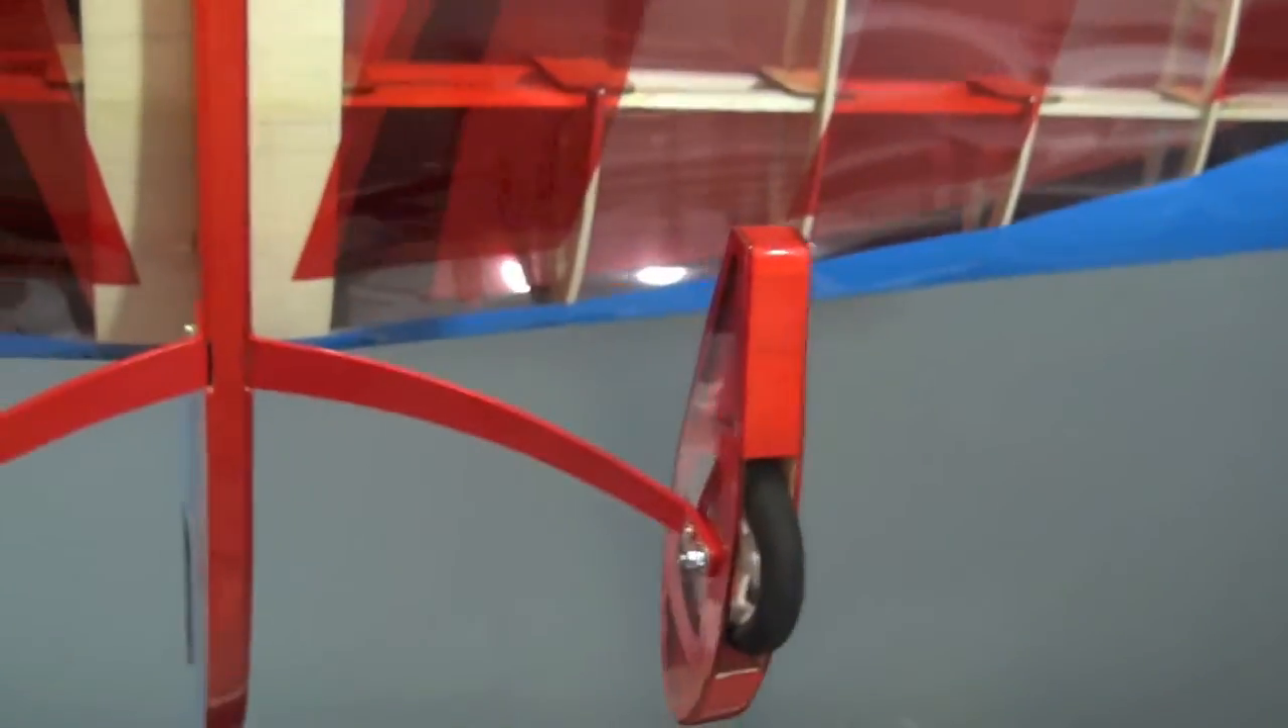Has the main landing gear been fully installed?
Yes.